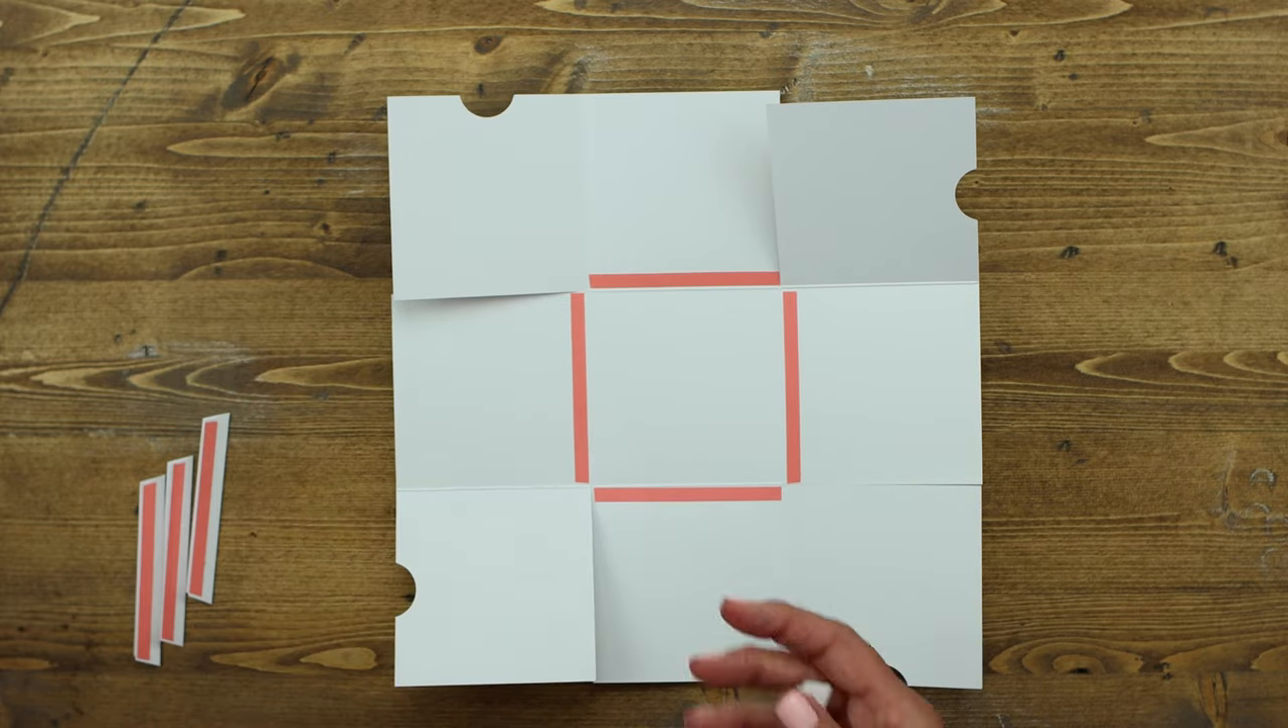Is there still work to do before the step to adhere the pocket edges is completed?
Yes.